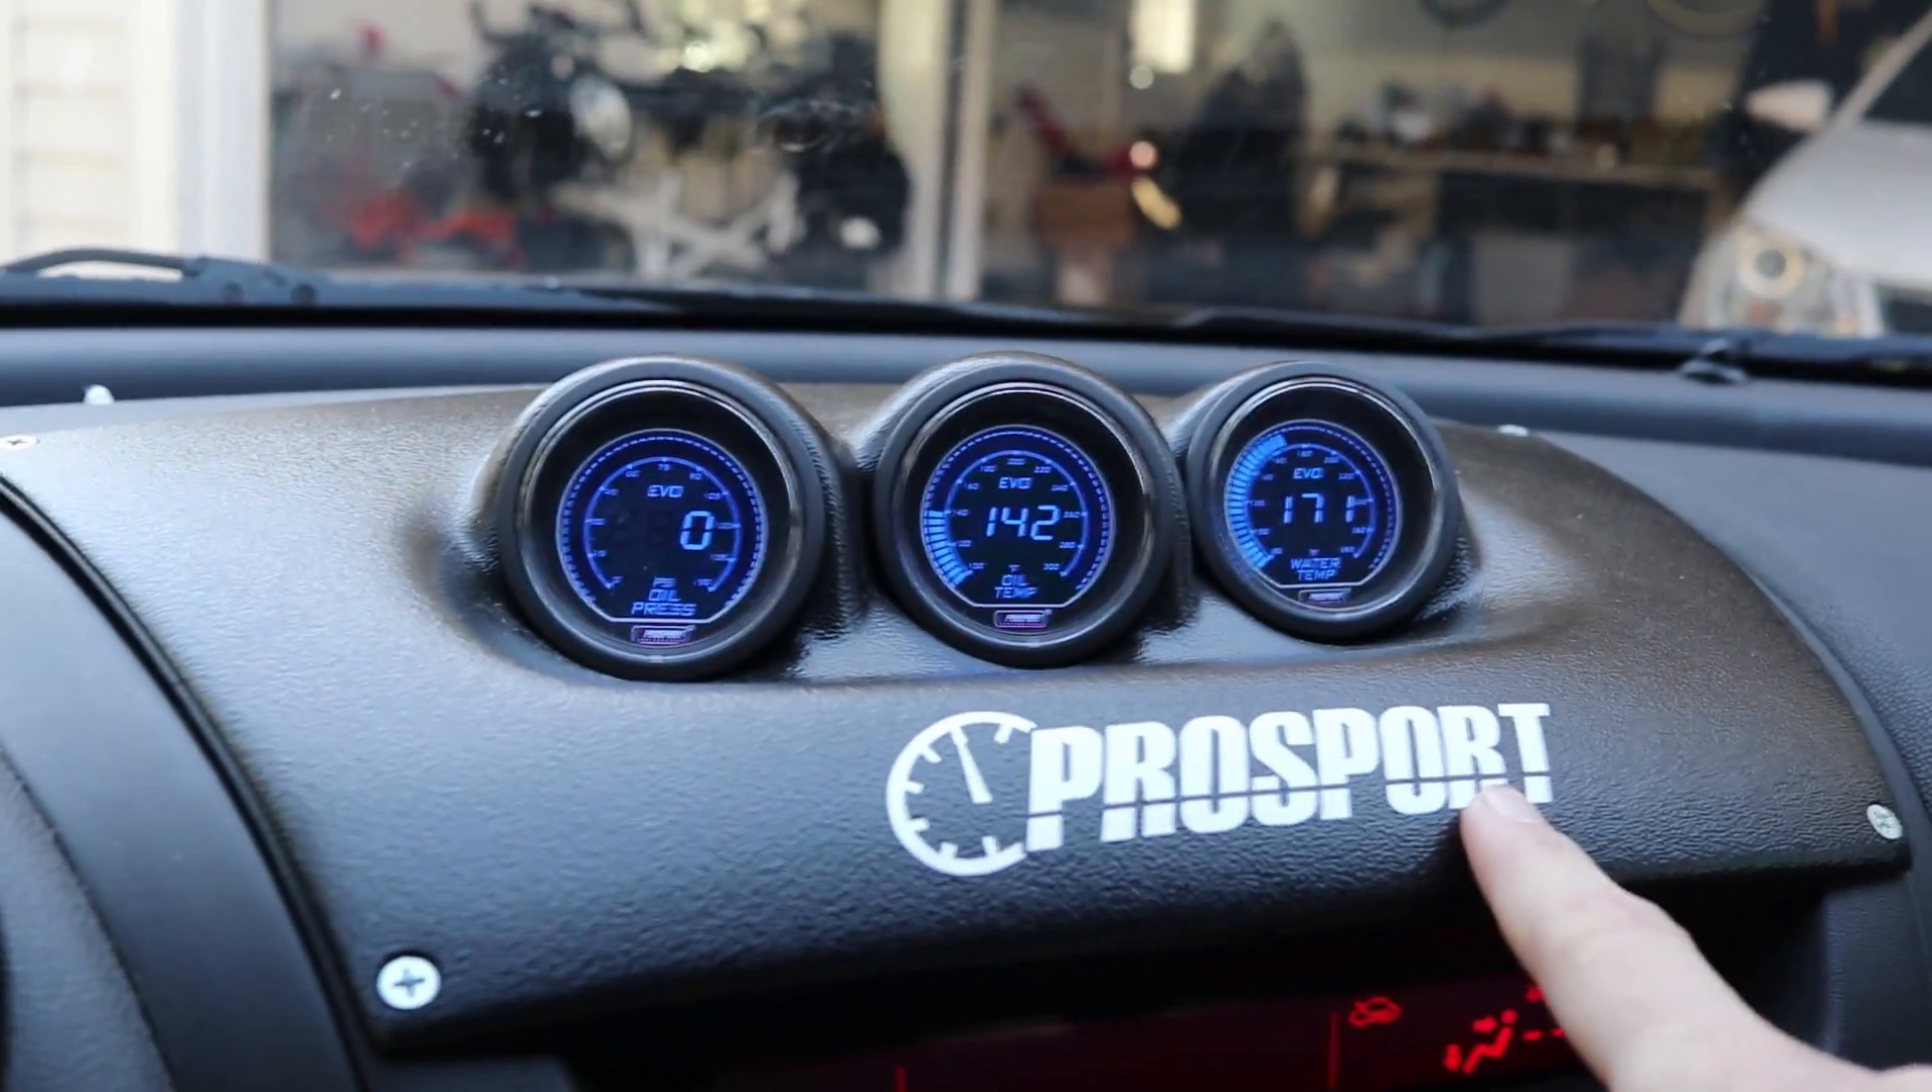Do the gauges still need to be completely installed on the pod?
No.